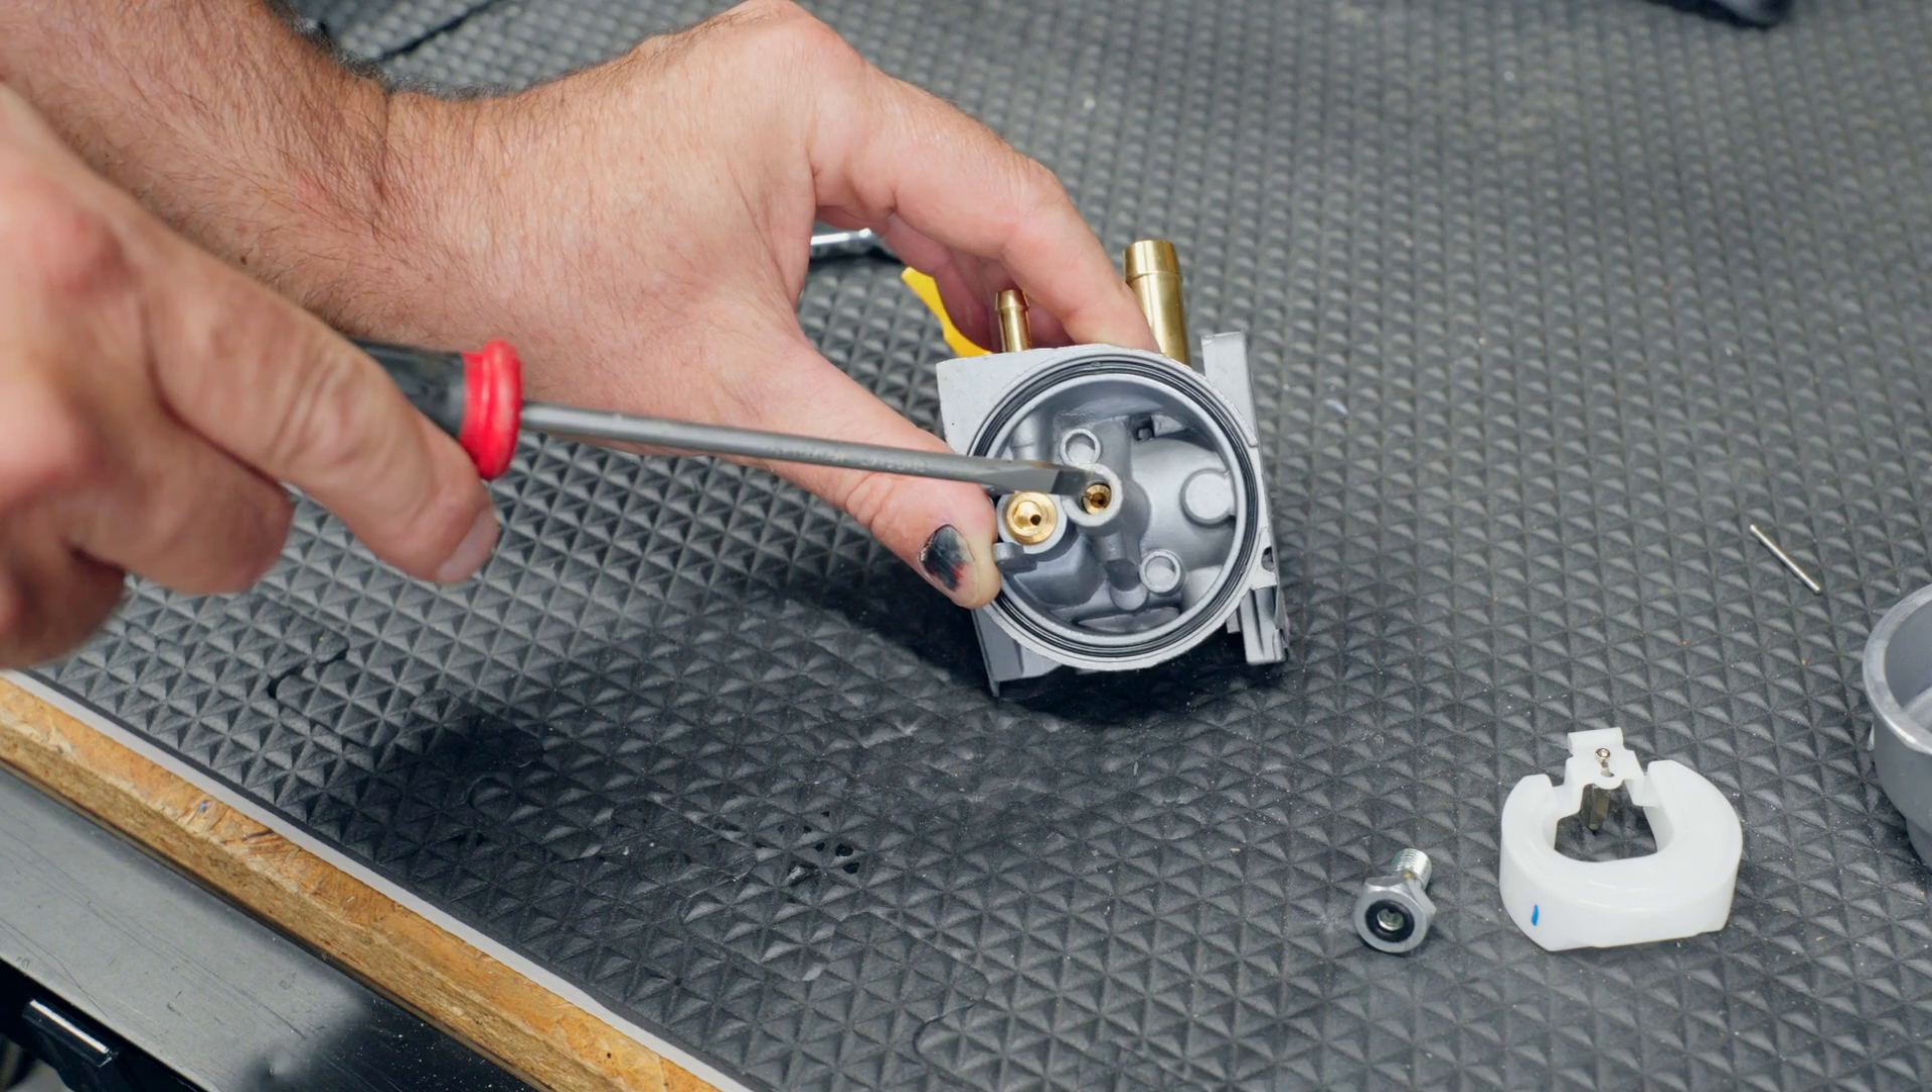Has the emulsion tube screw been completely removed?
No.